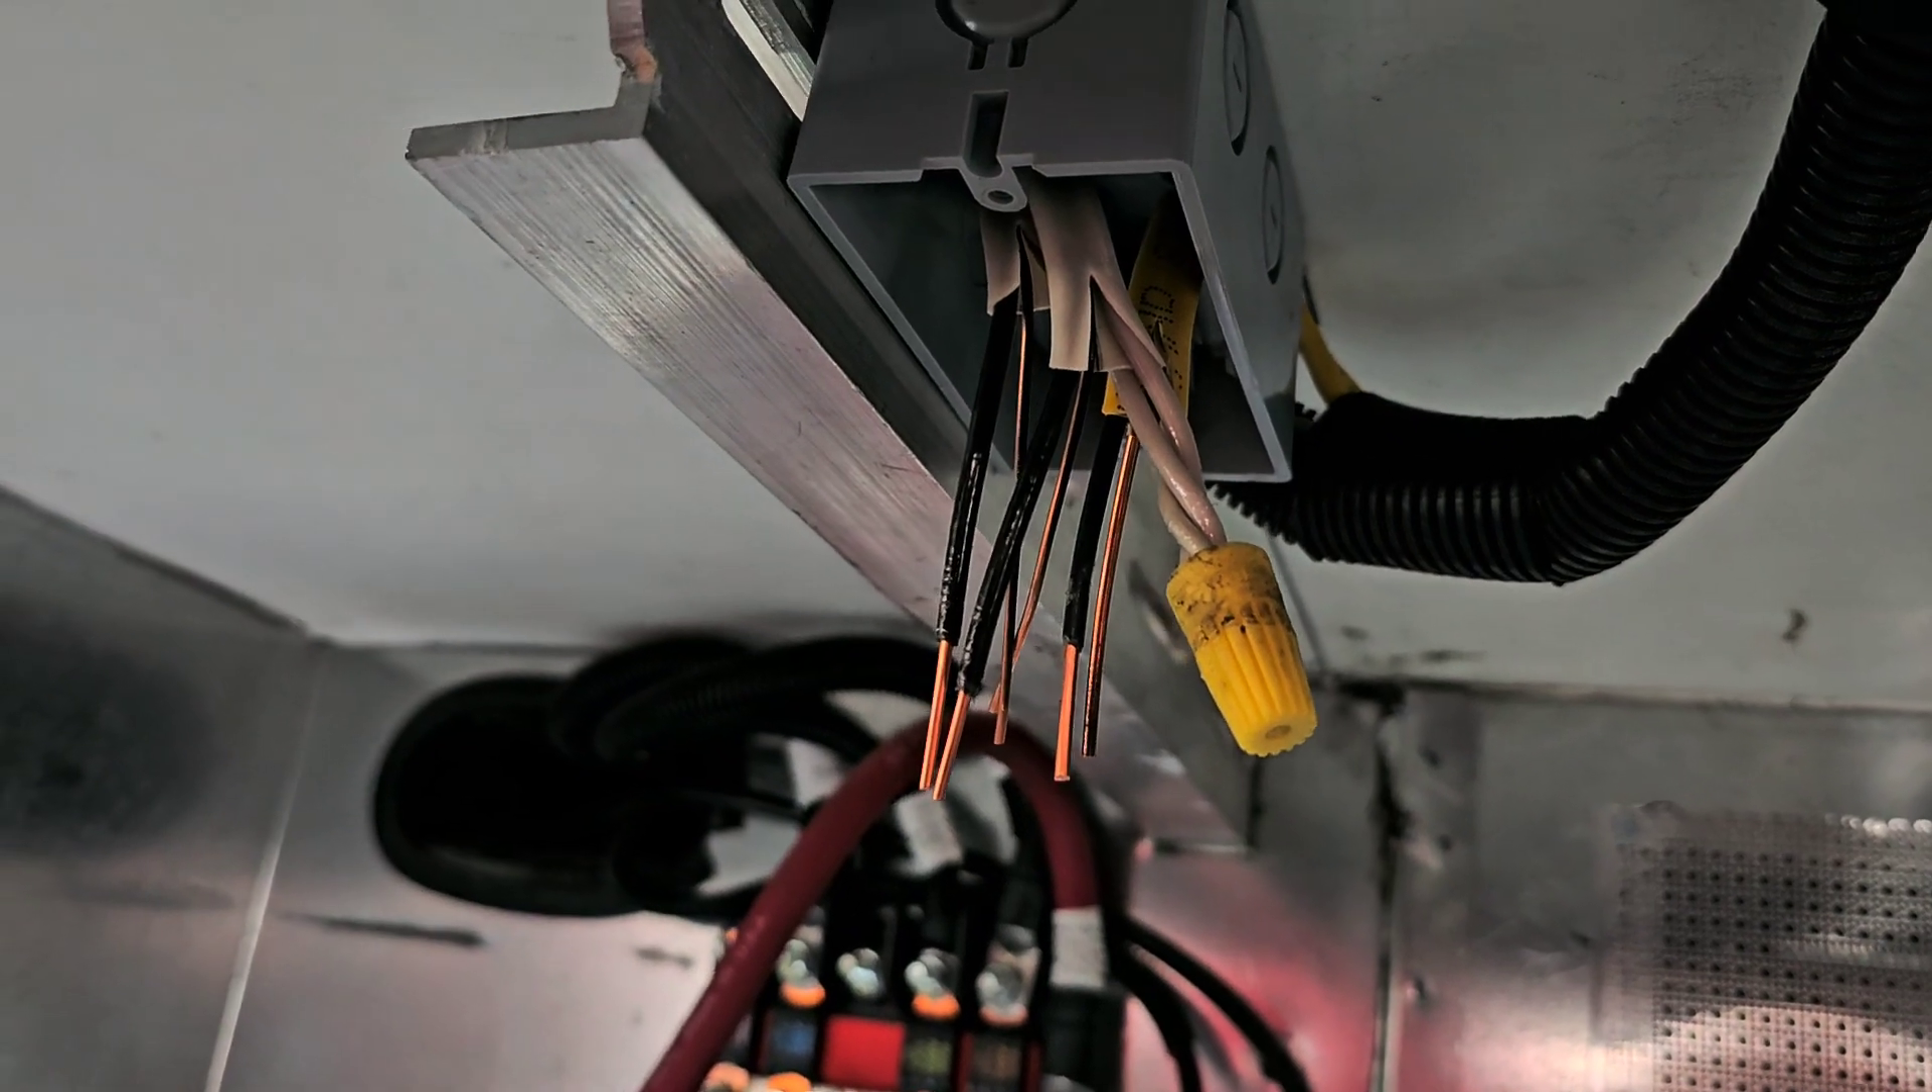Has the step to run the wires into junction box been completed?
Yes.